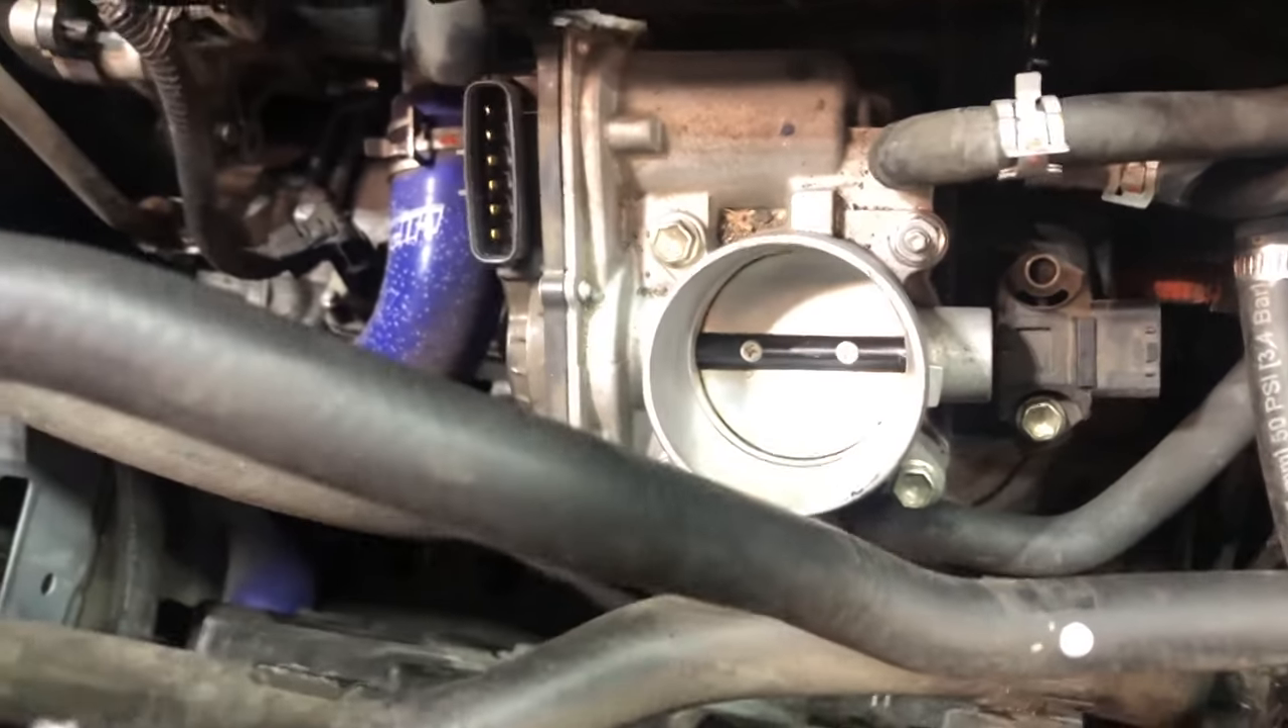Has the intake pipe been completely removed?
Yes.